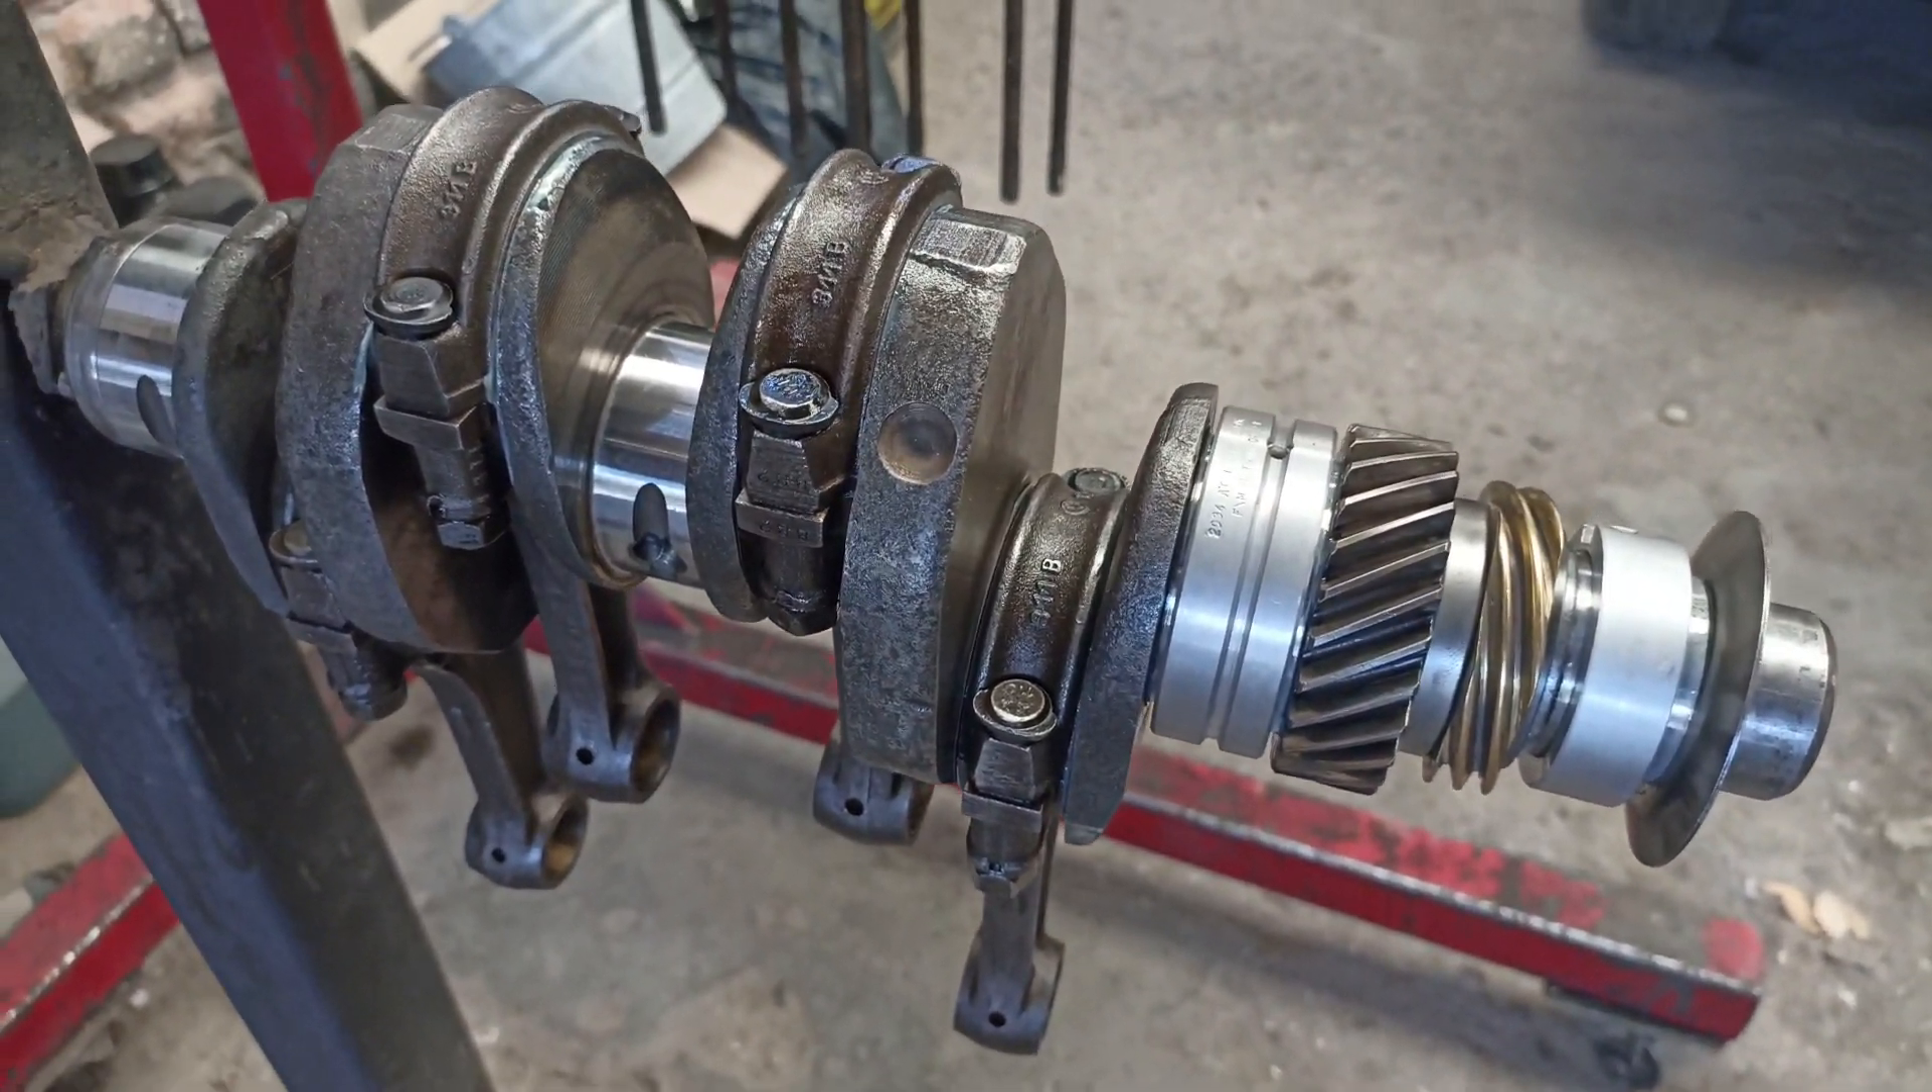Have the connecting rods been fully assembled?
Yes.